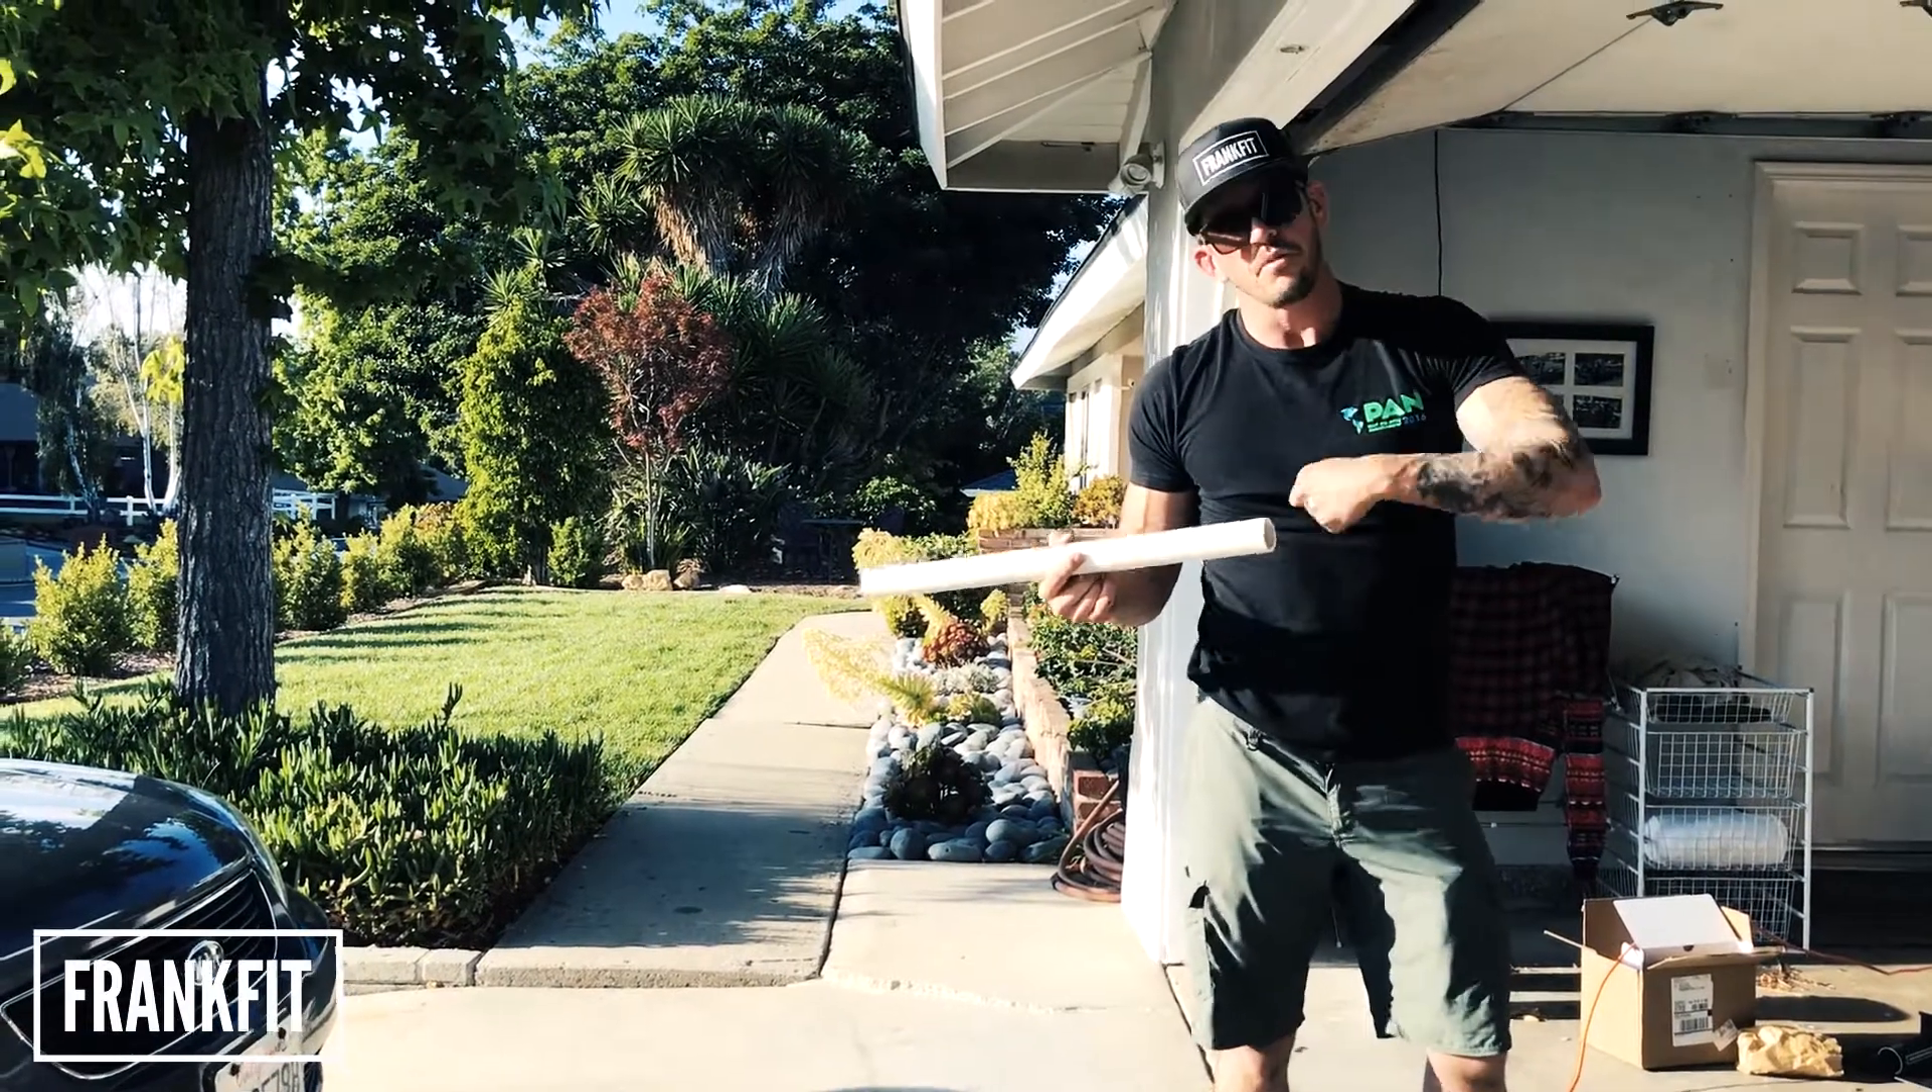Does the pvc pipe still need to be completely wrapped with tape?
Yes.